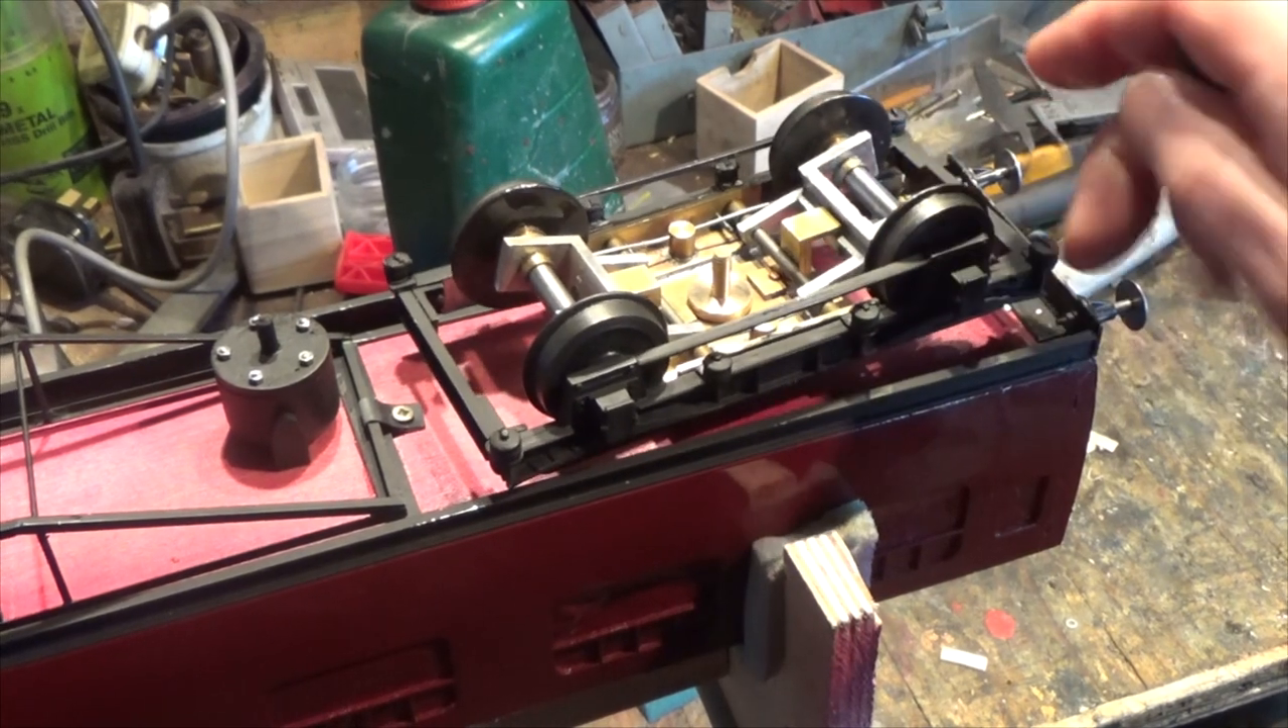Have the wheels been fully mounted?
Yes.